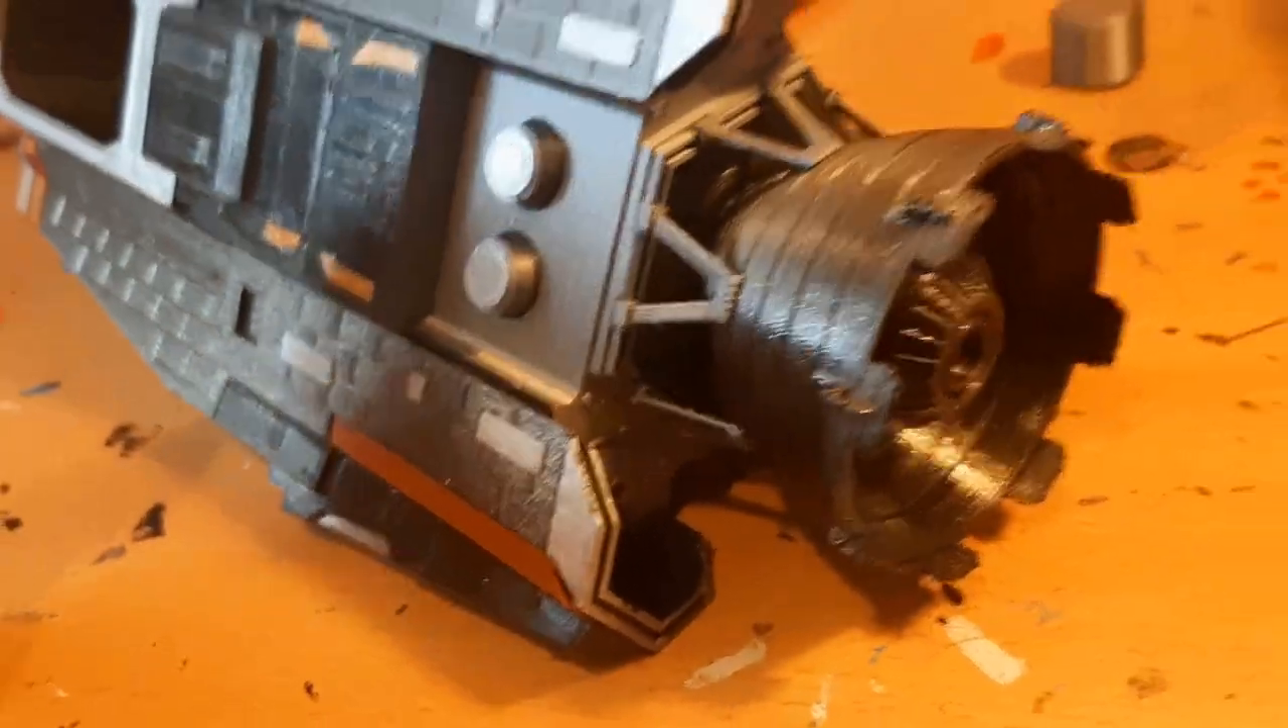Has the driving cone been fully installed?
Yes.